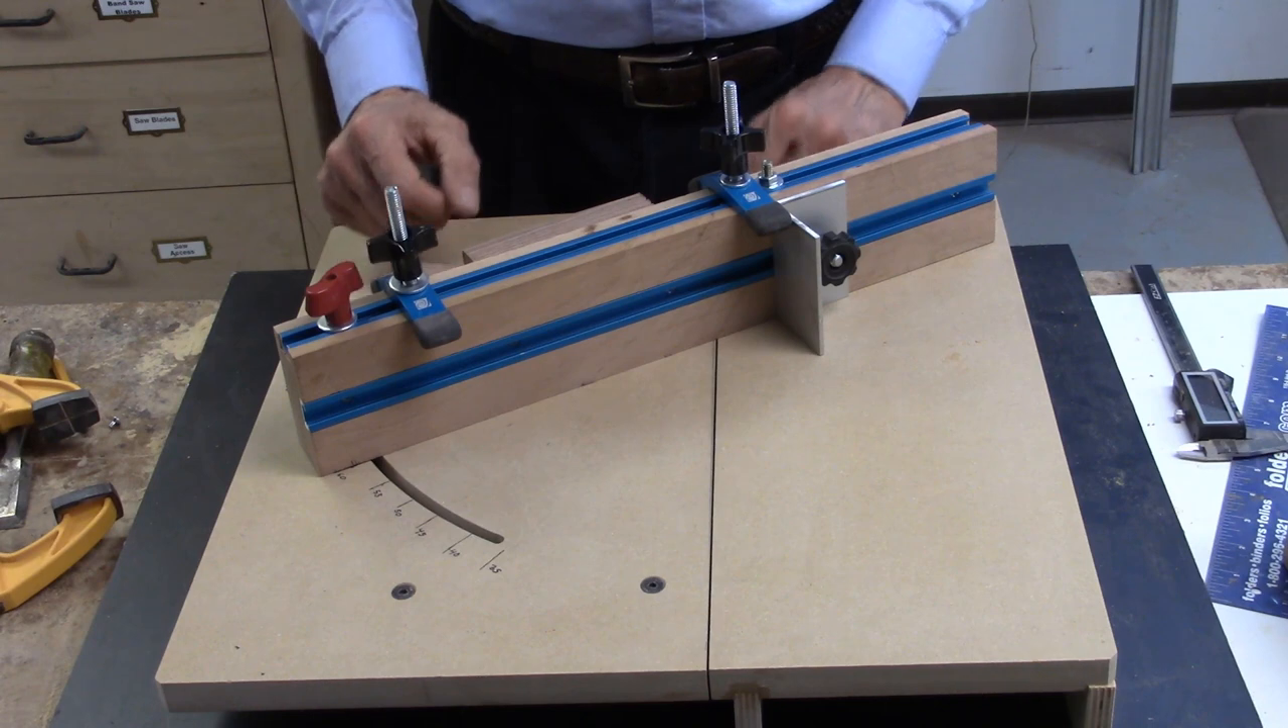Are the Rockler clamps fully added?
Yes.